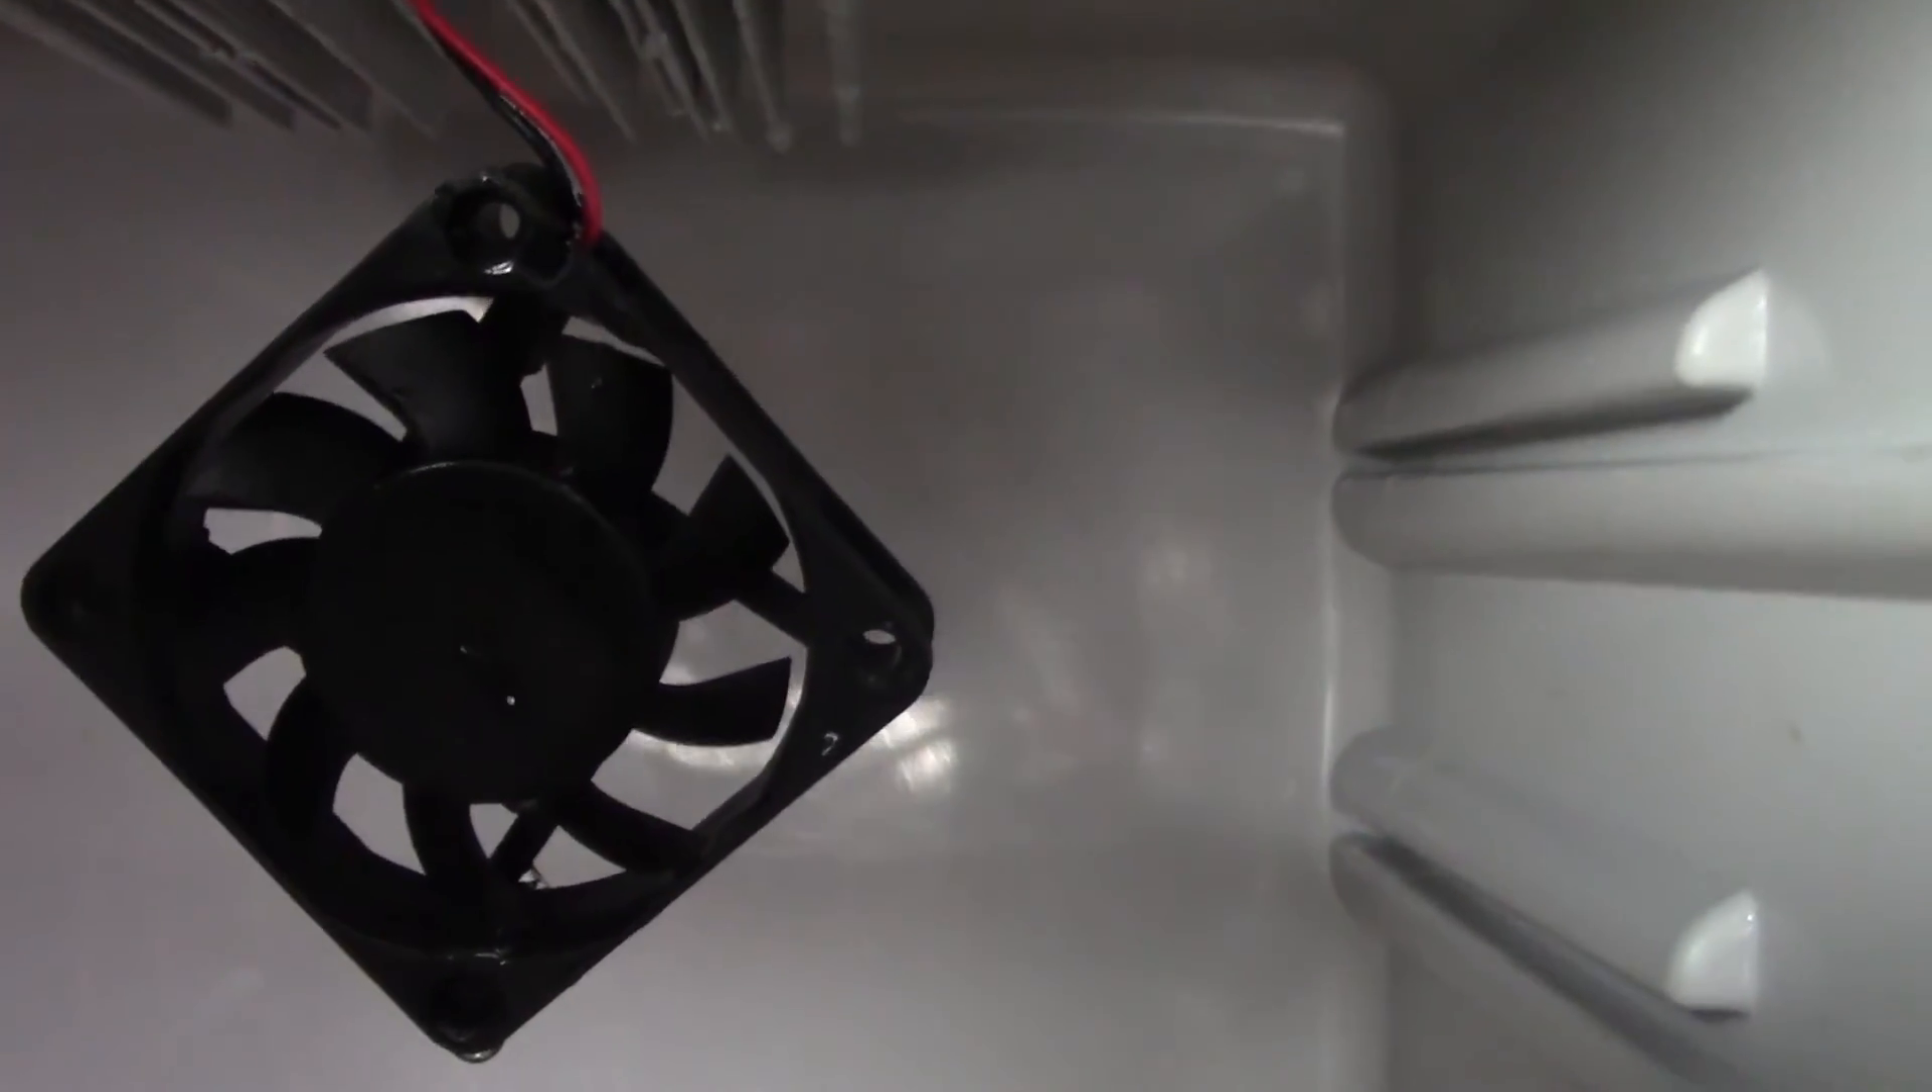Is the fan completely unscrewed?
Yes.